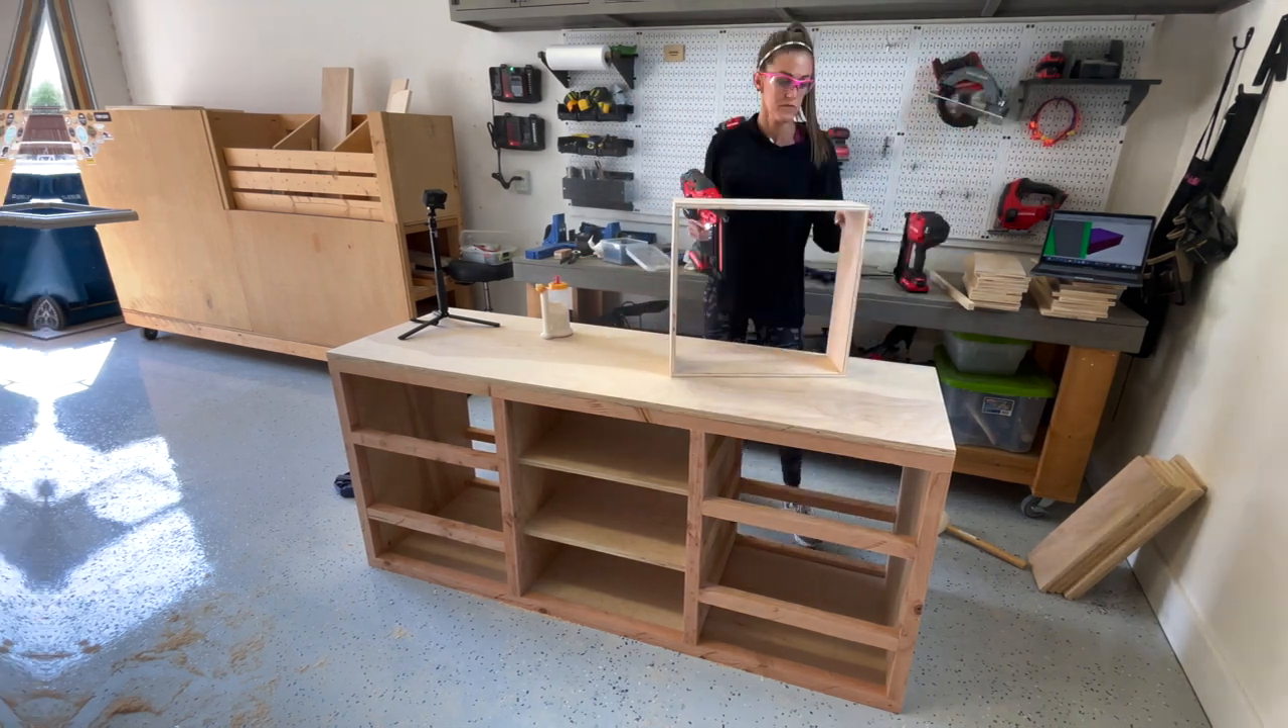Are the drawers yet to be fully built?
Yes.